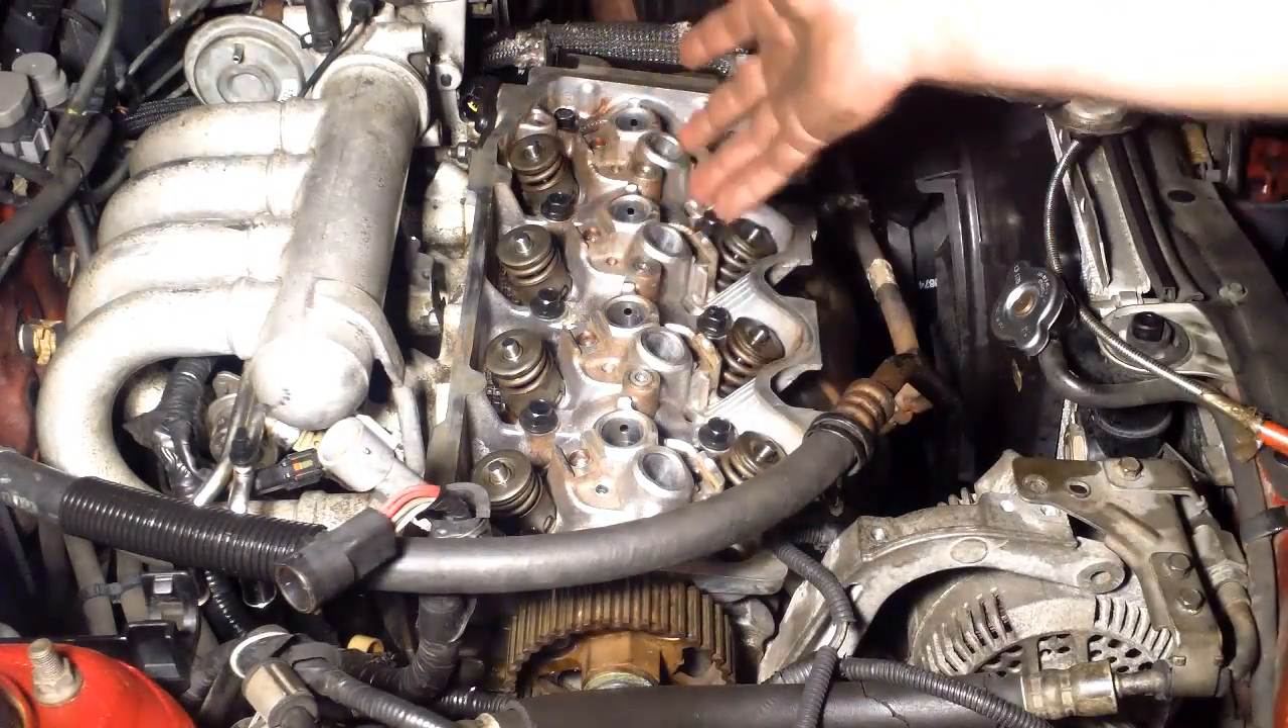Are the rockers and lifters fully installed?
No.